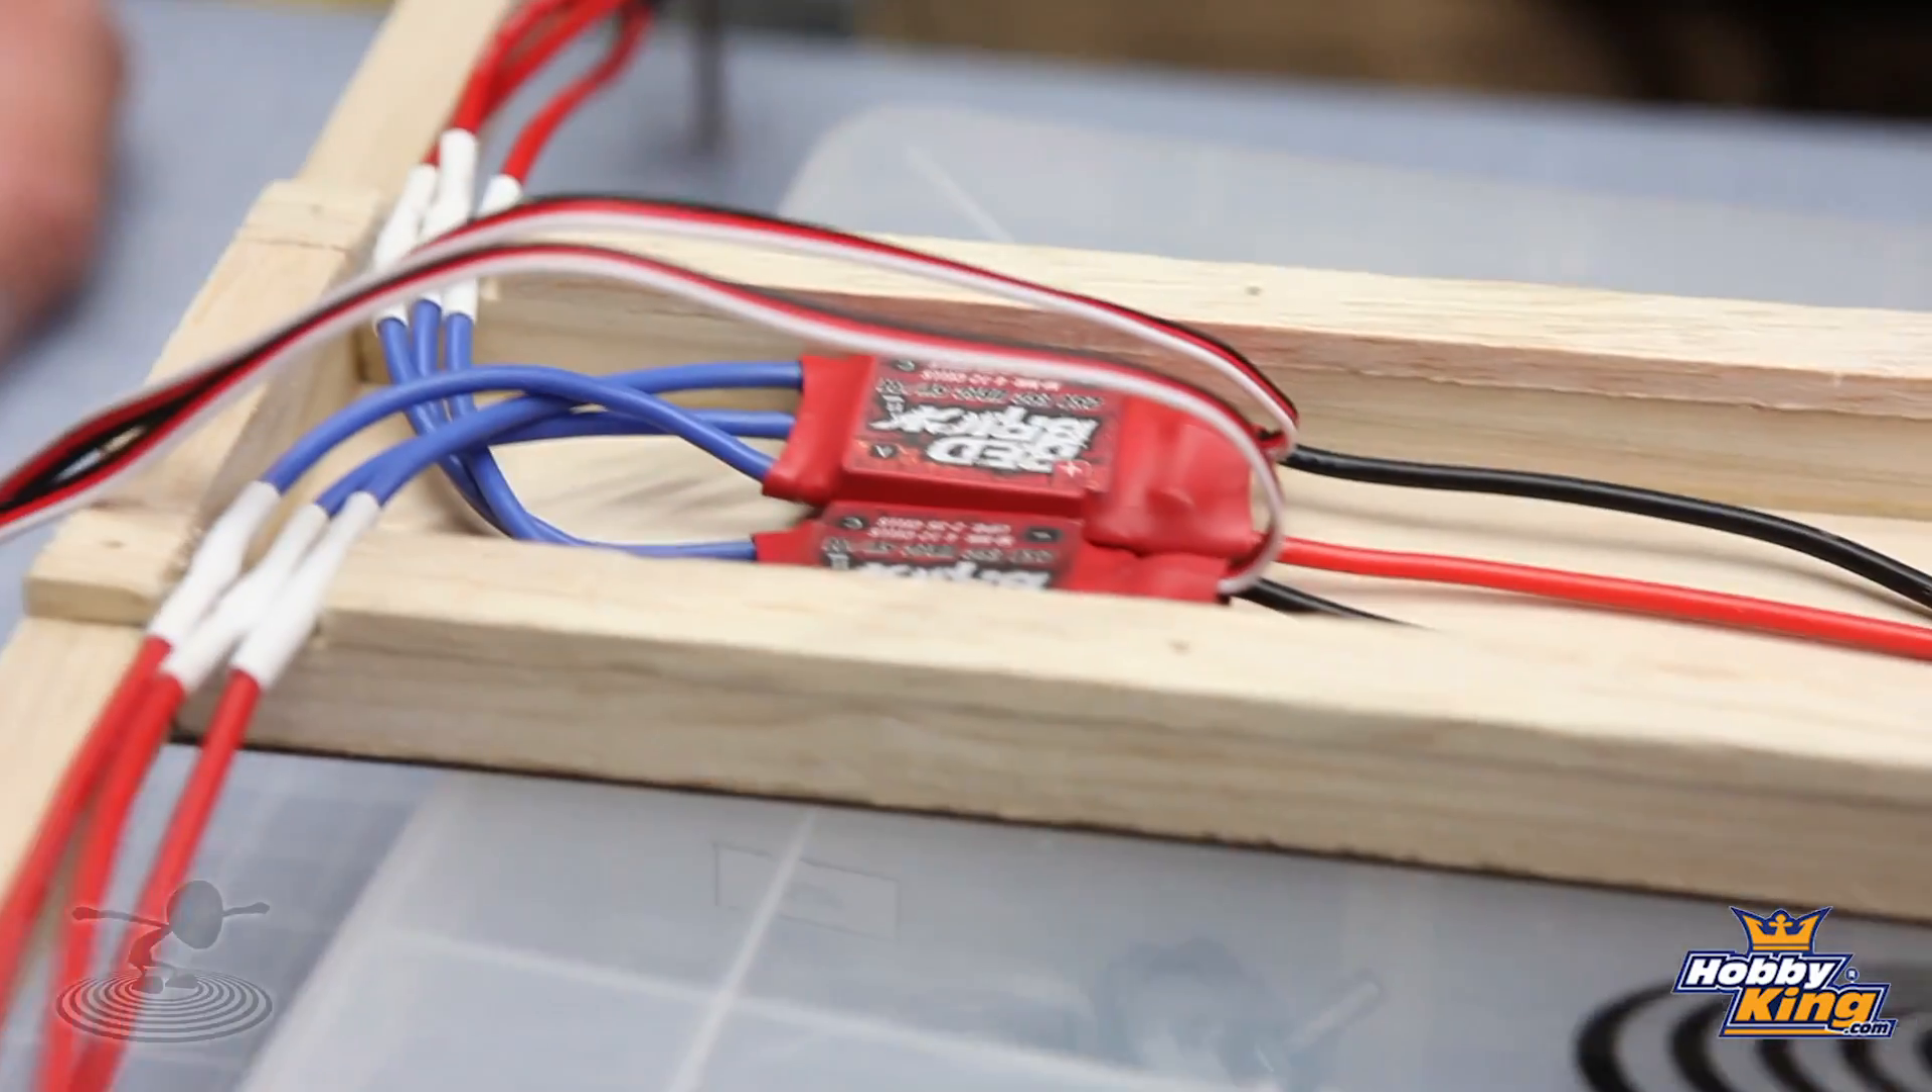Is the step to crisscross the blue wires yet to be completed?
No.